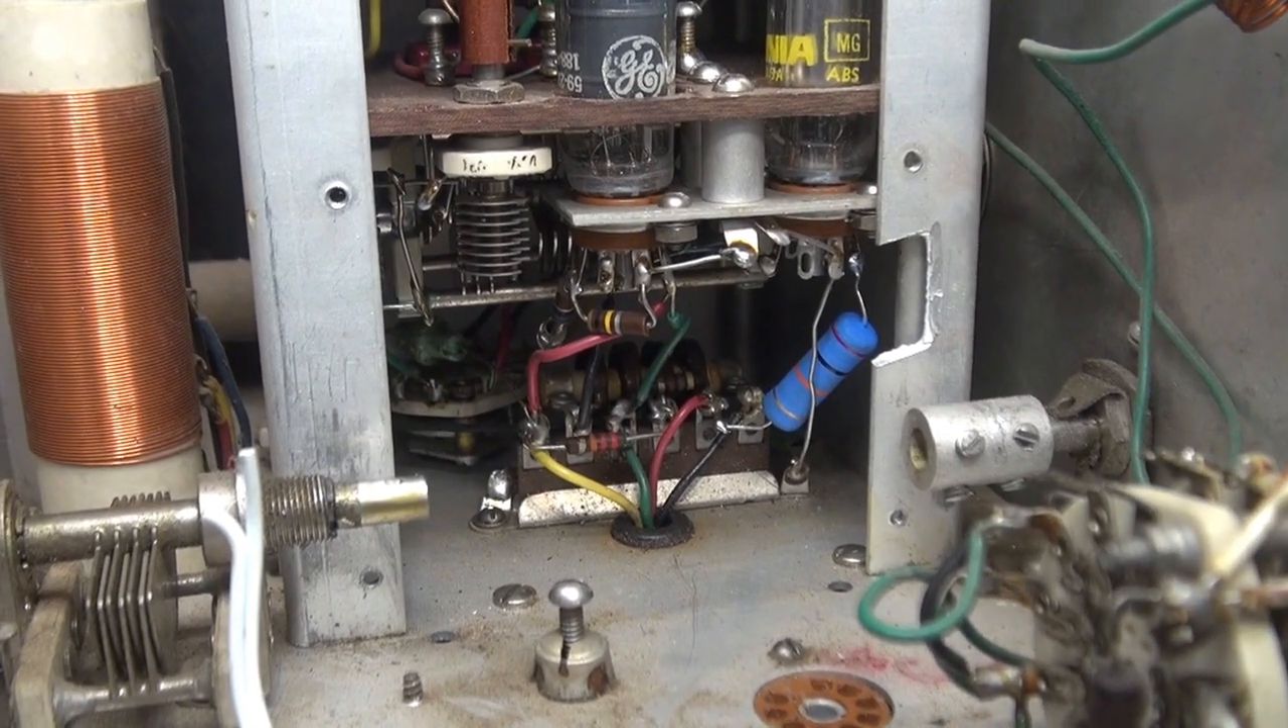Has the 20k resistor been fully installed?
Yes.